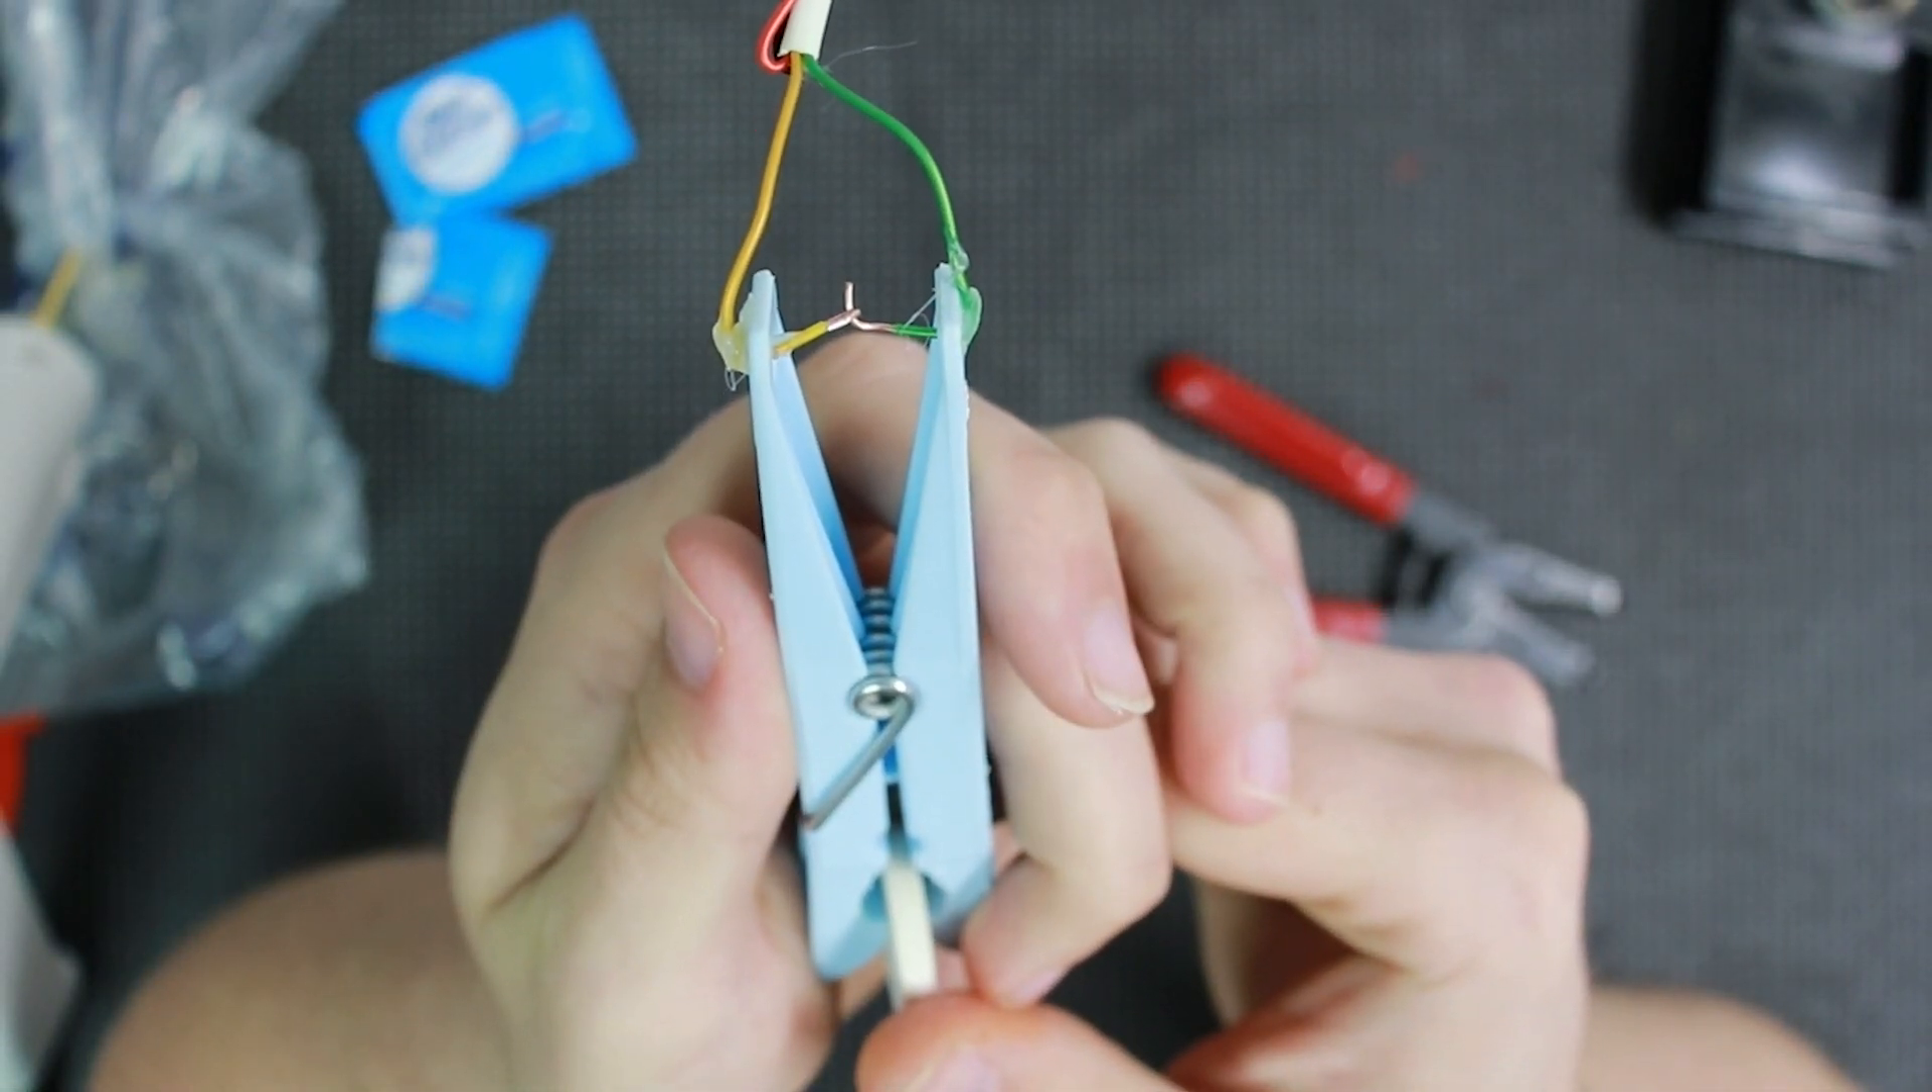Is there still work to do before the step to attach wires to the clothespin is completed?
No.